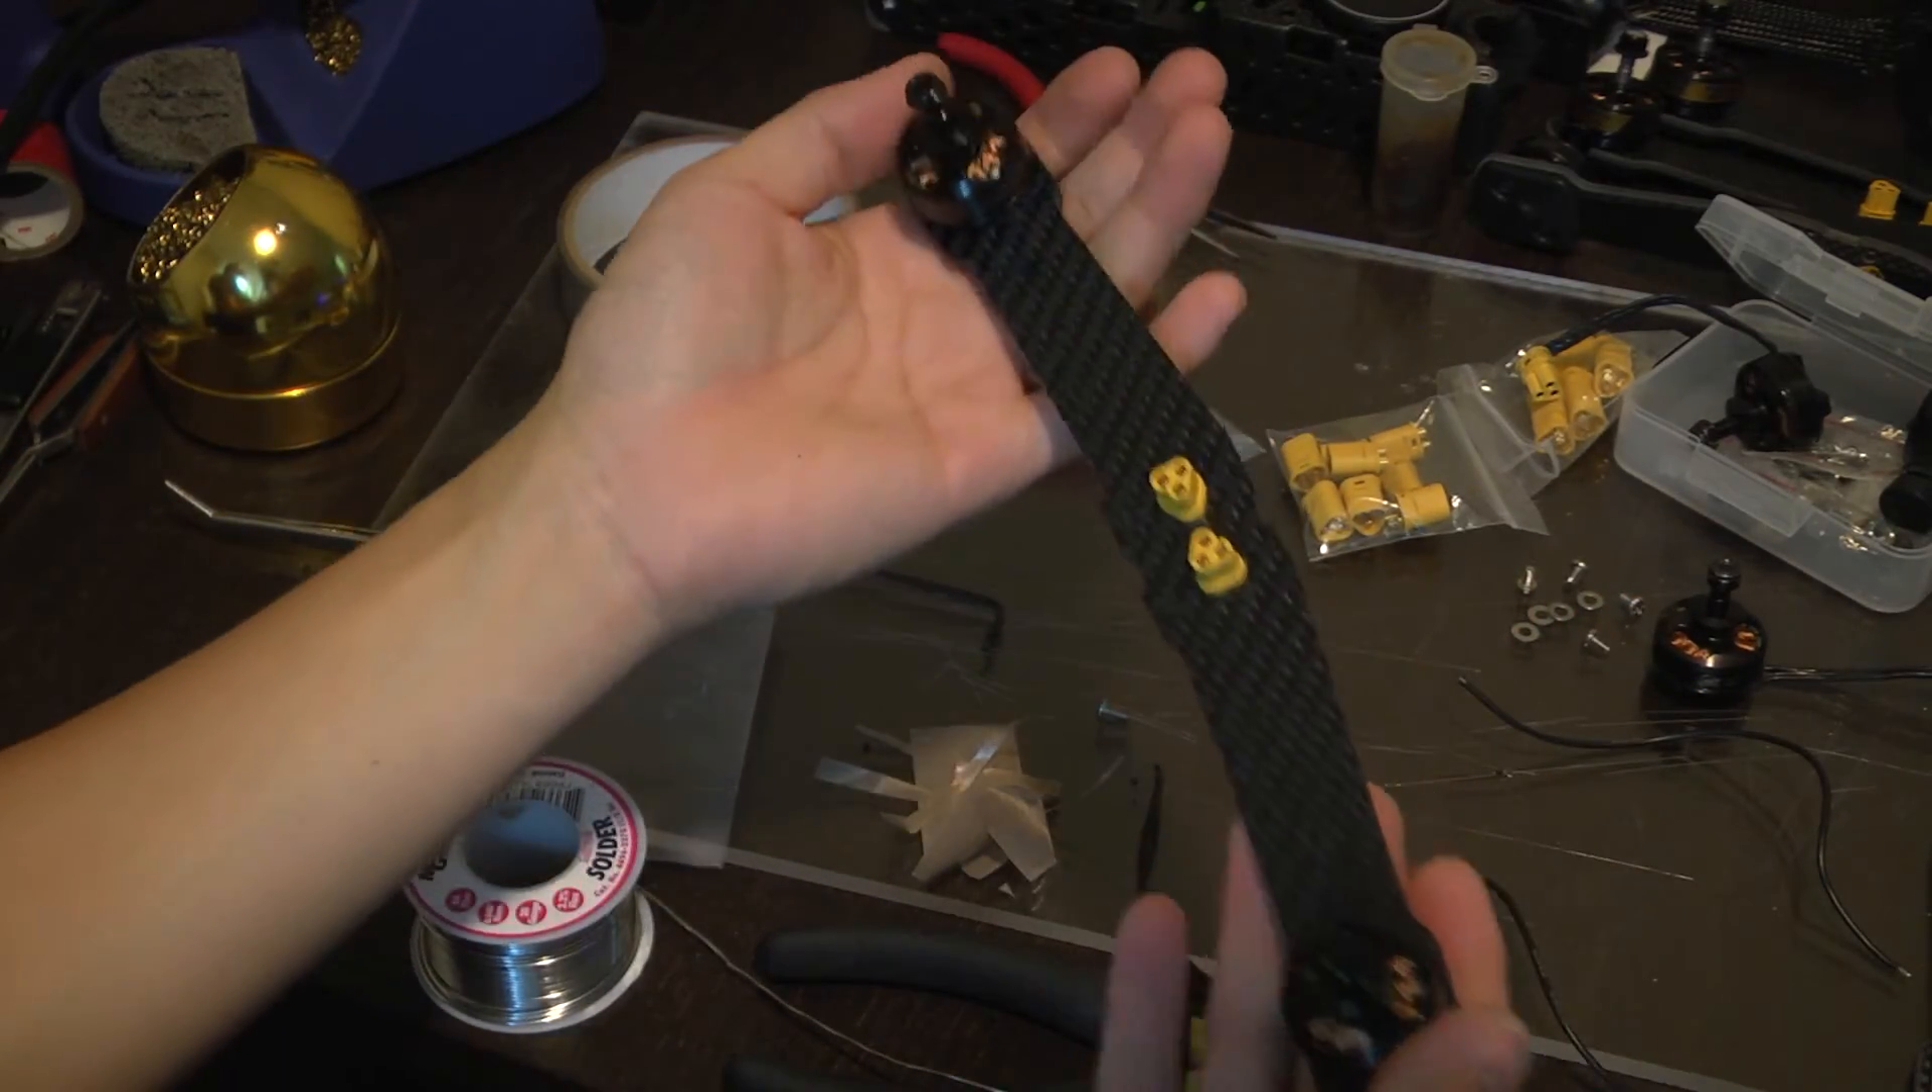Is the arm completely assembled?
Yes.